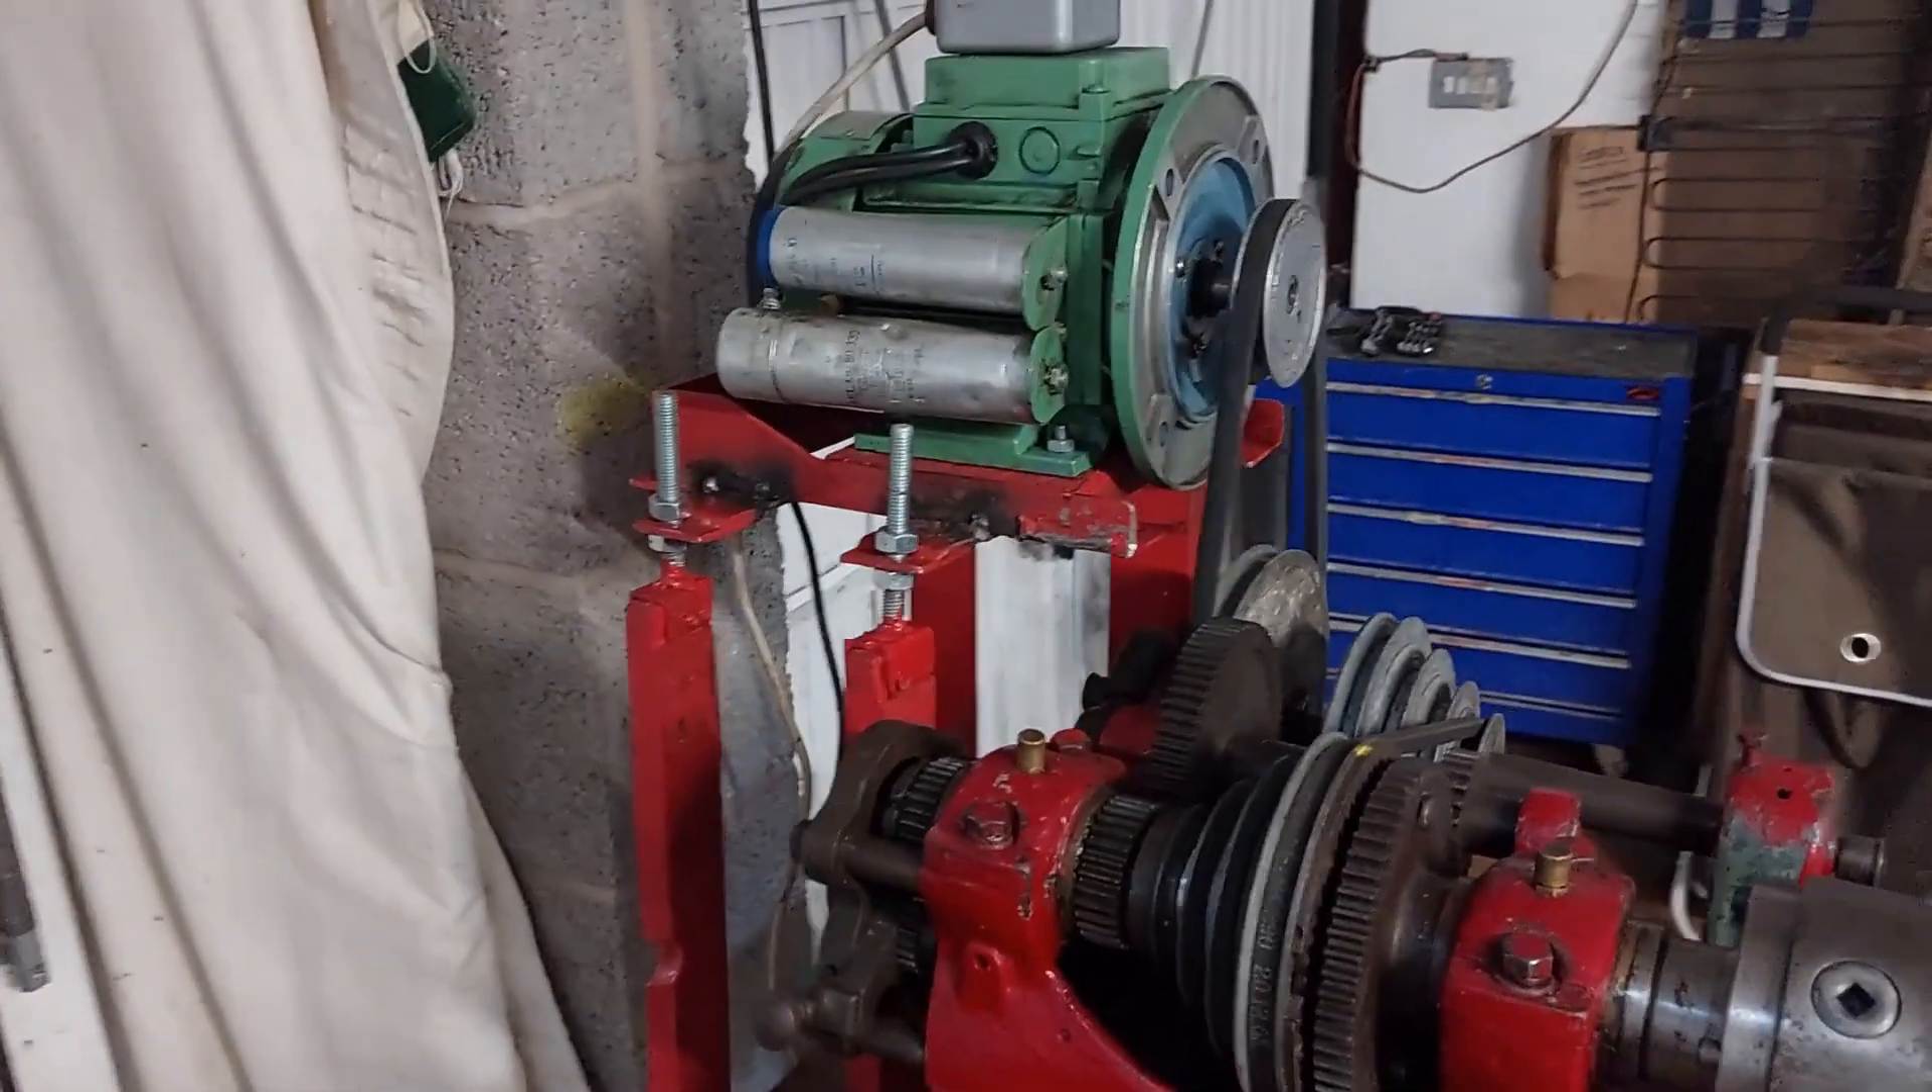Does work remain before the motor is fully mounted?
No.